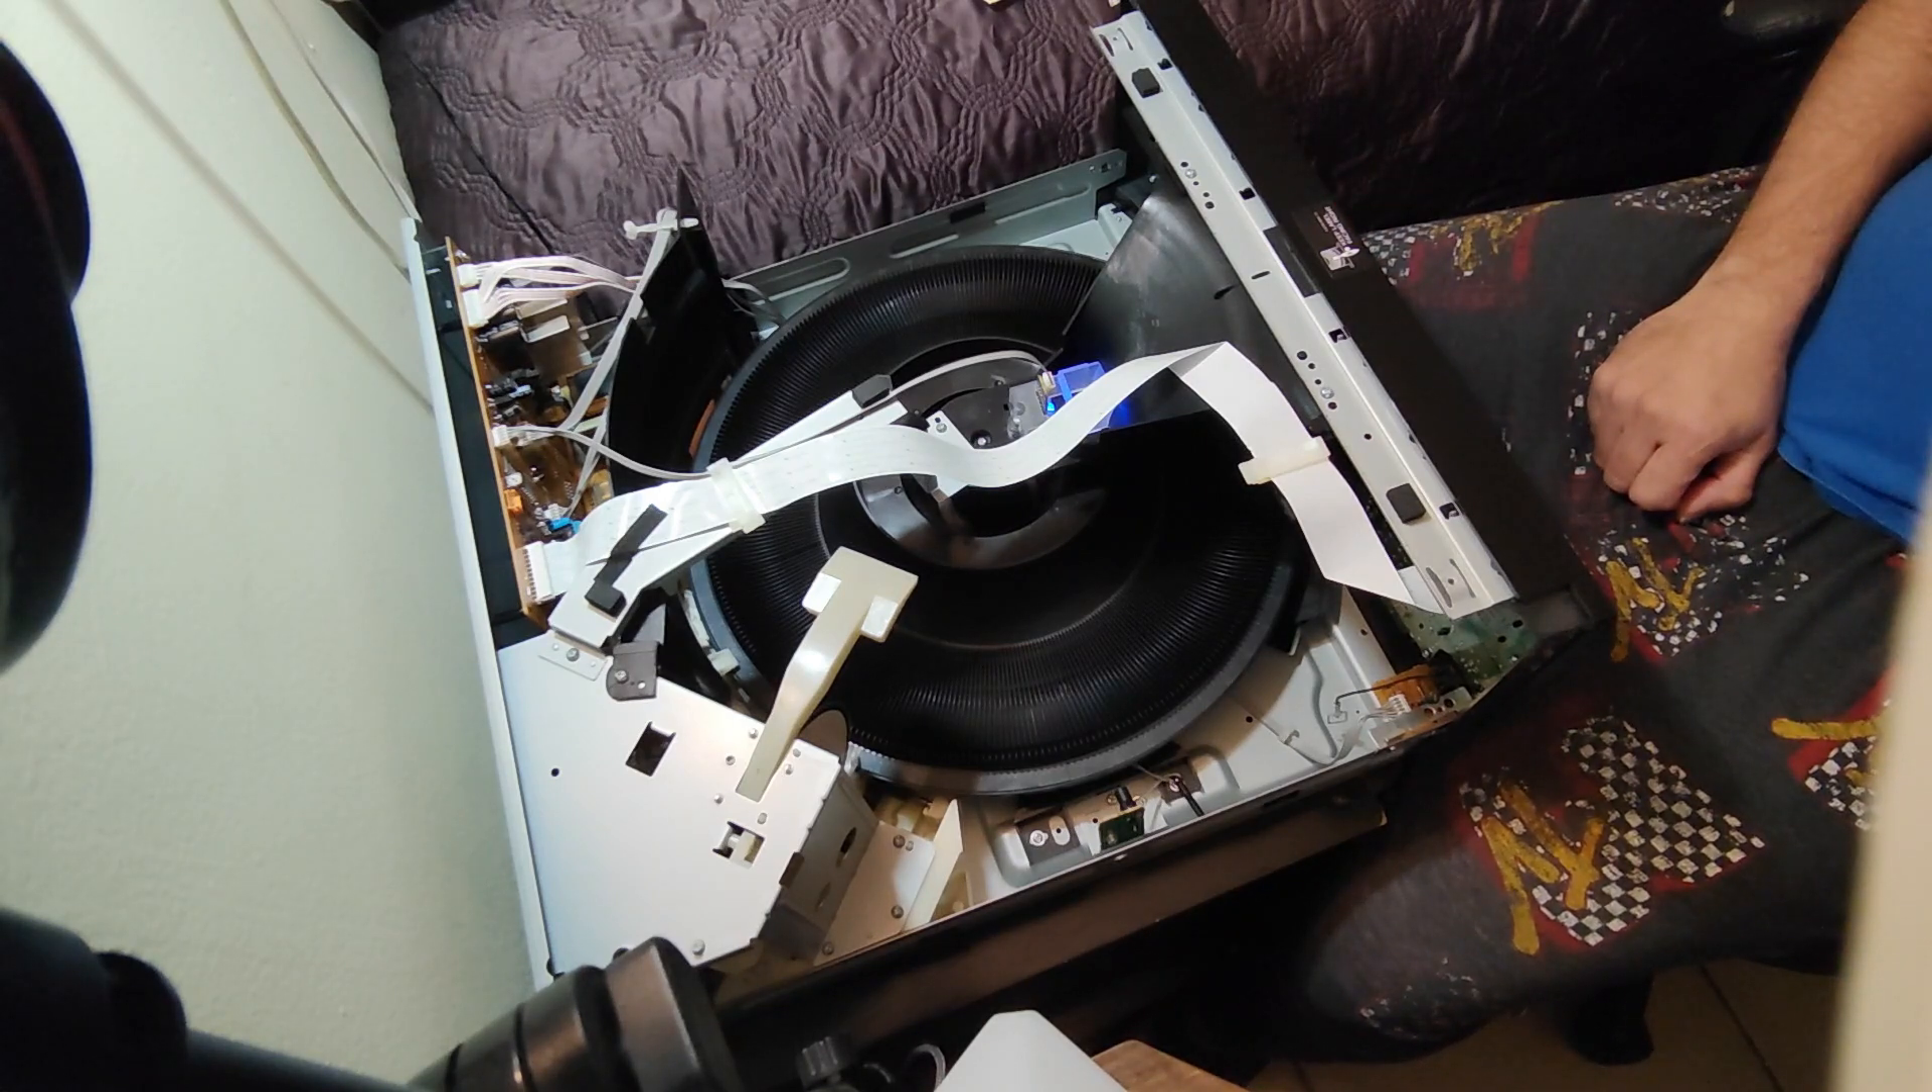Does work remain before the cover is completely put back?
Yes.